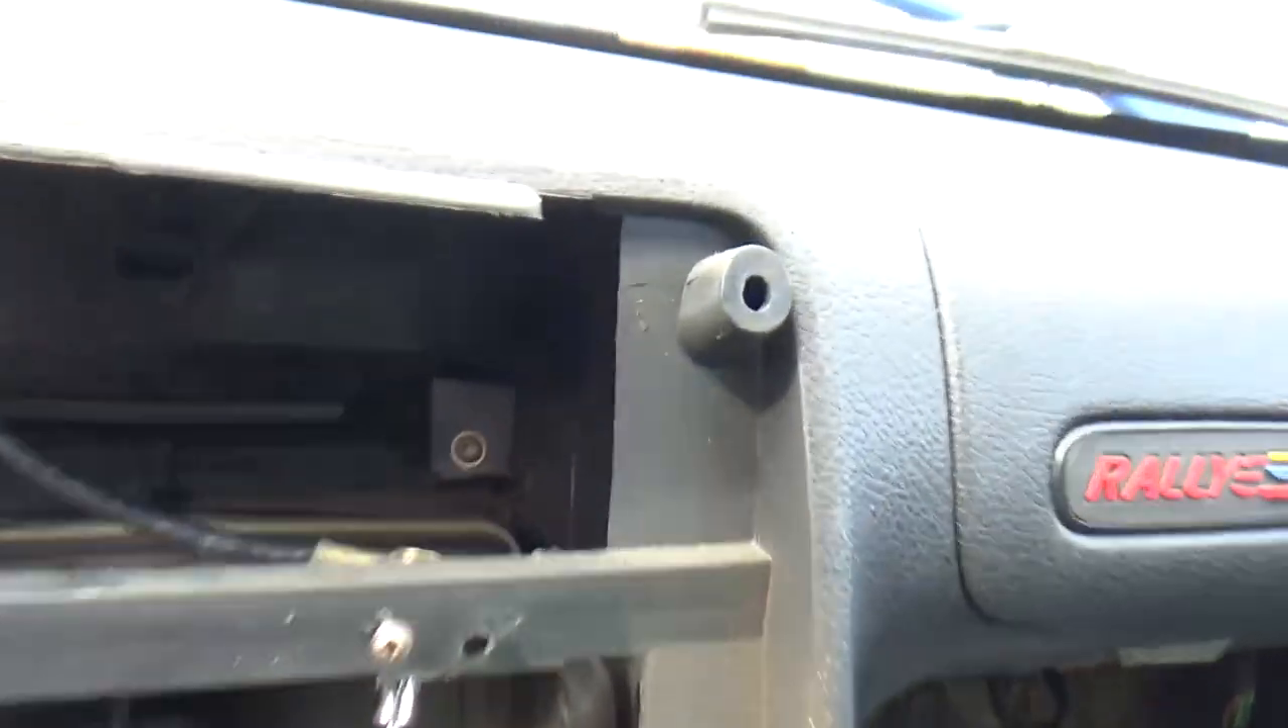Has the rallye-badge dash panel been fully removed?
No.